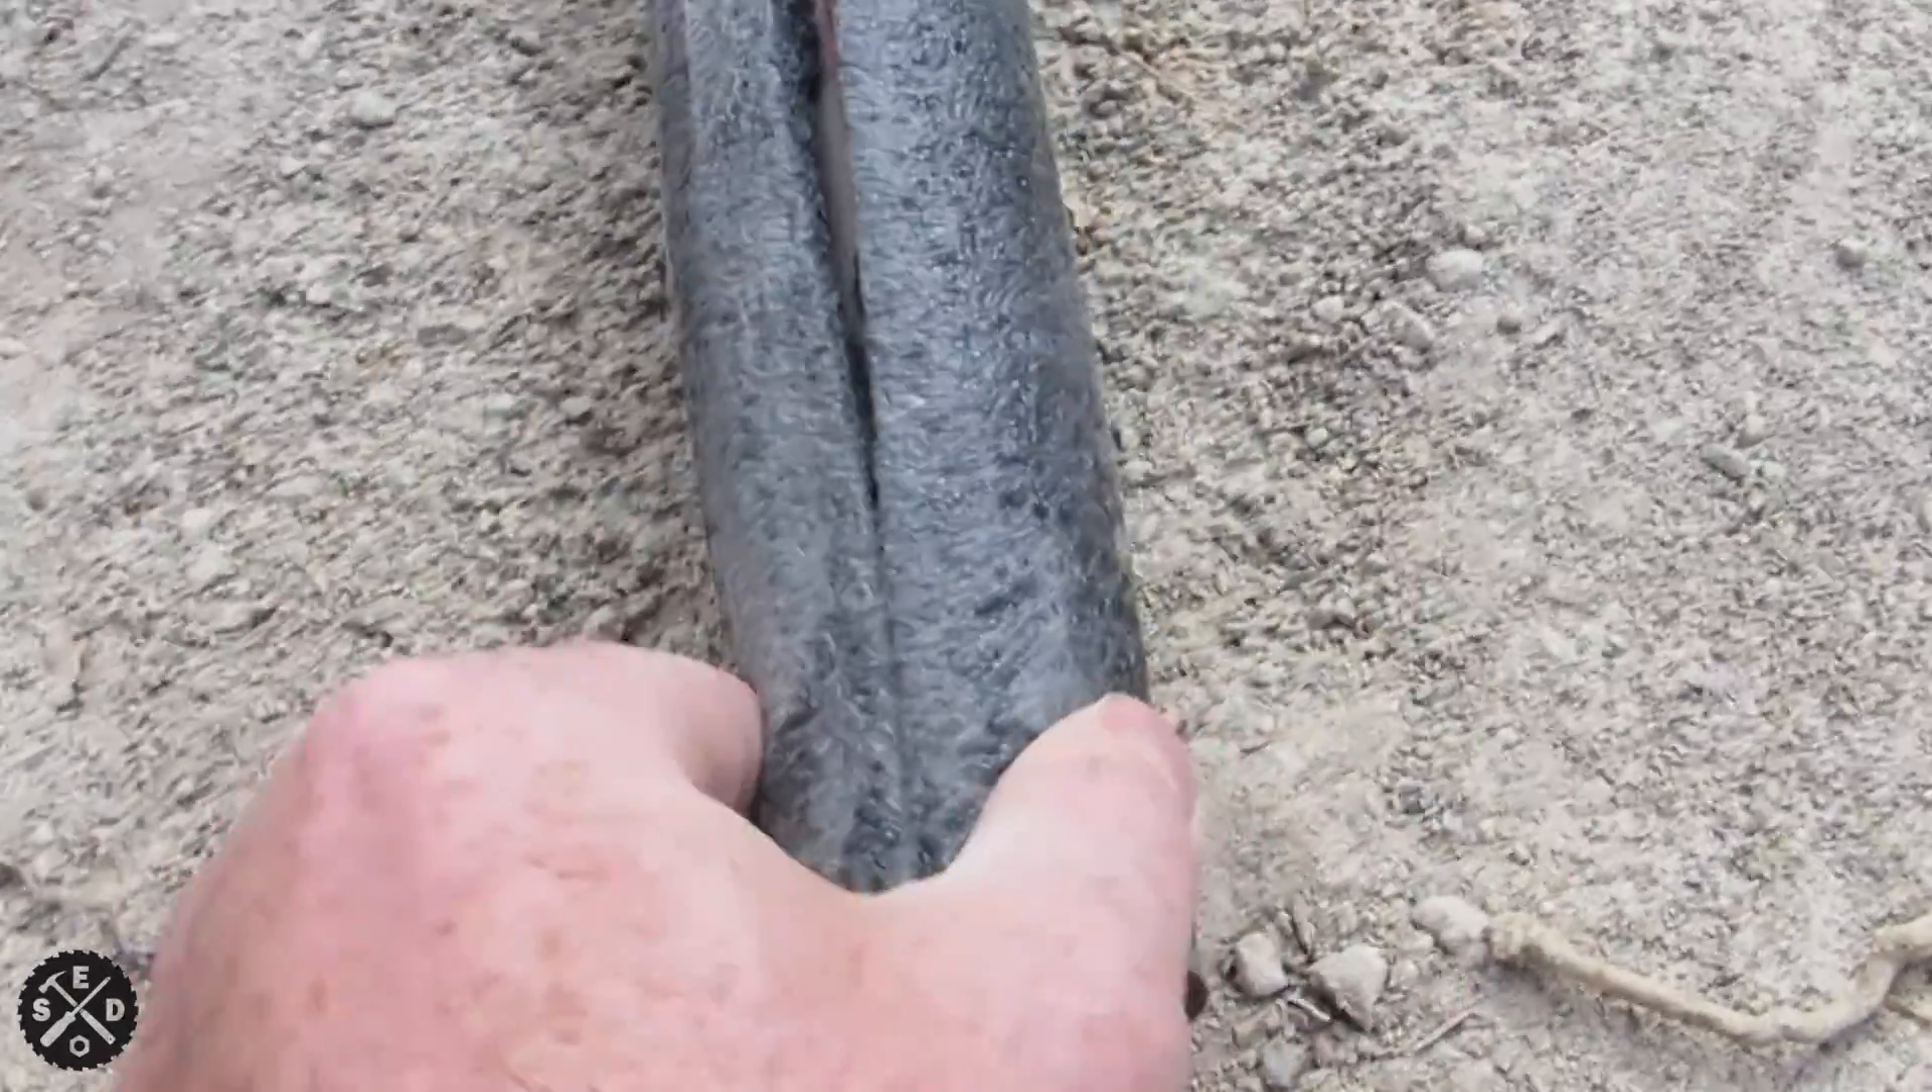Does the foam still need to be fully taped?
Yes.